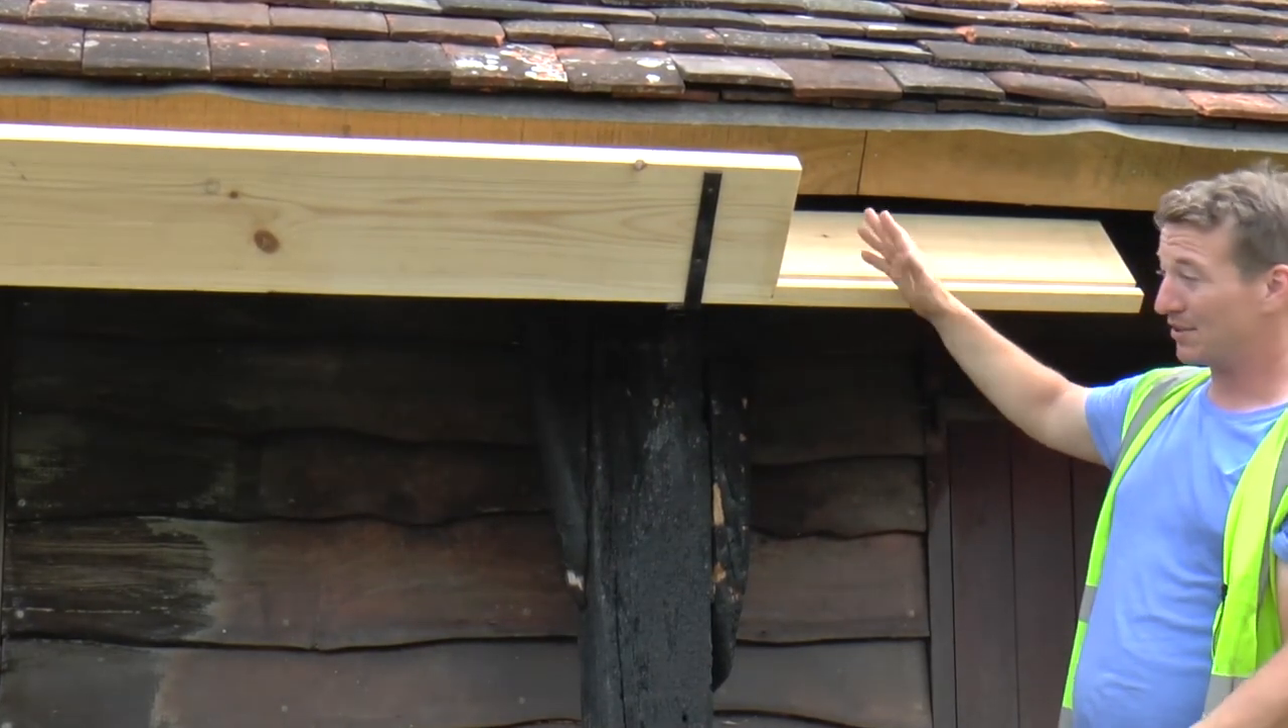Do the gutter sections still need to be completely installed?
Yes.